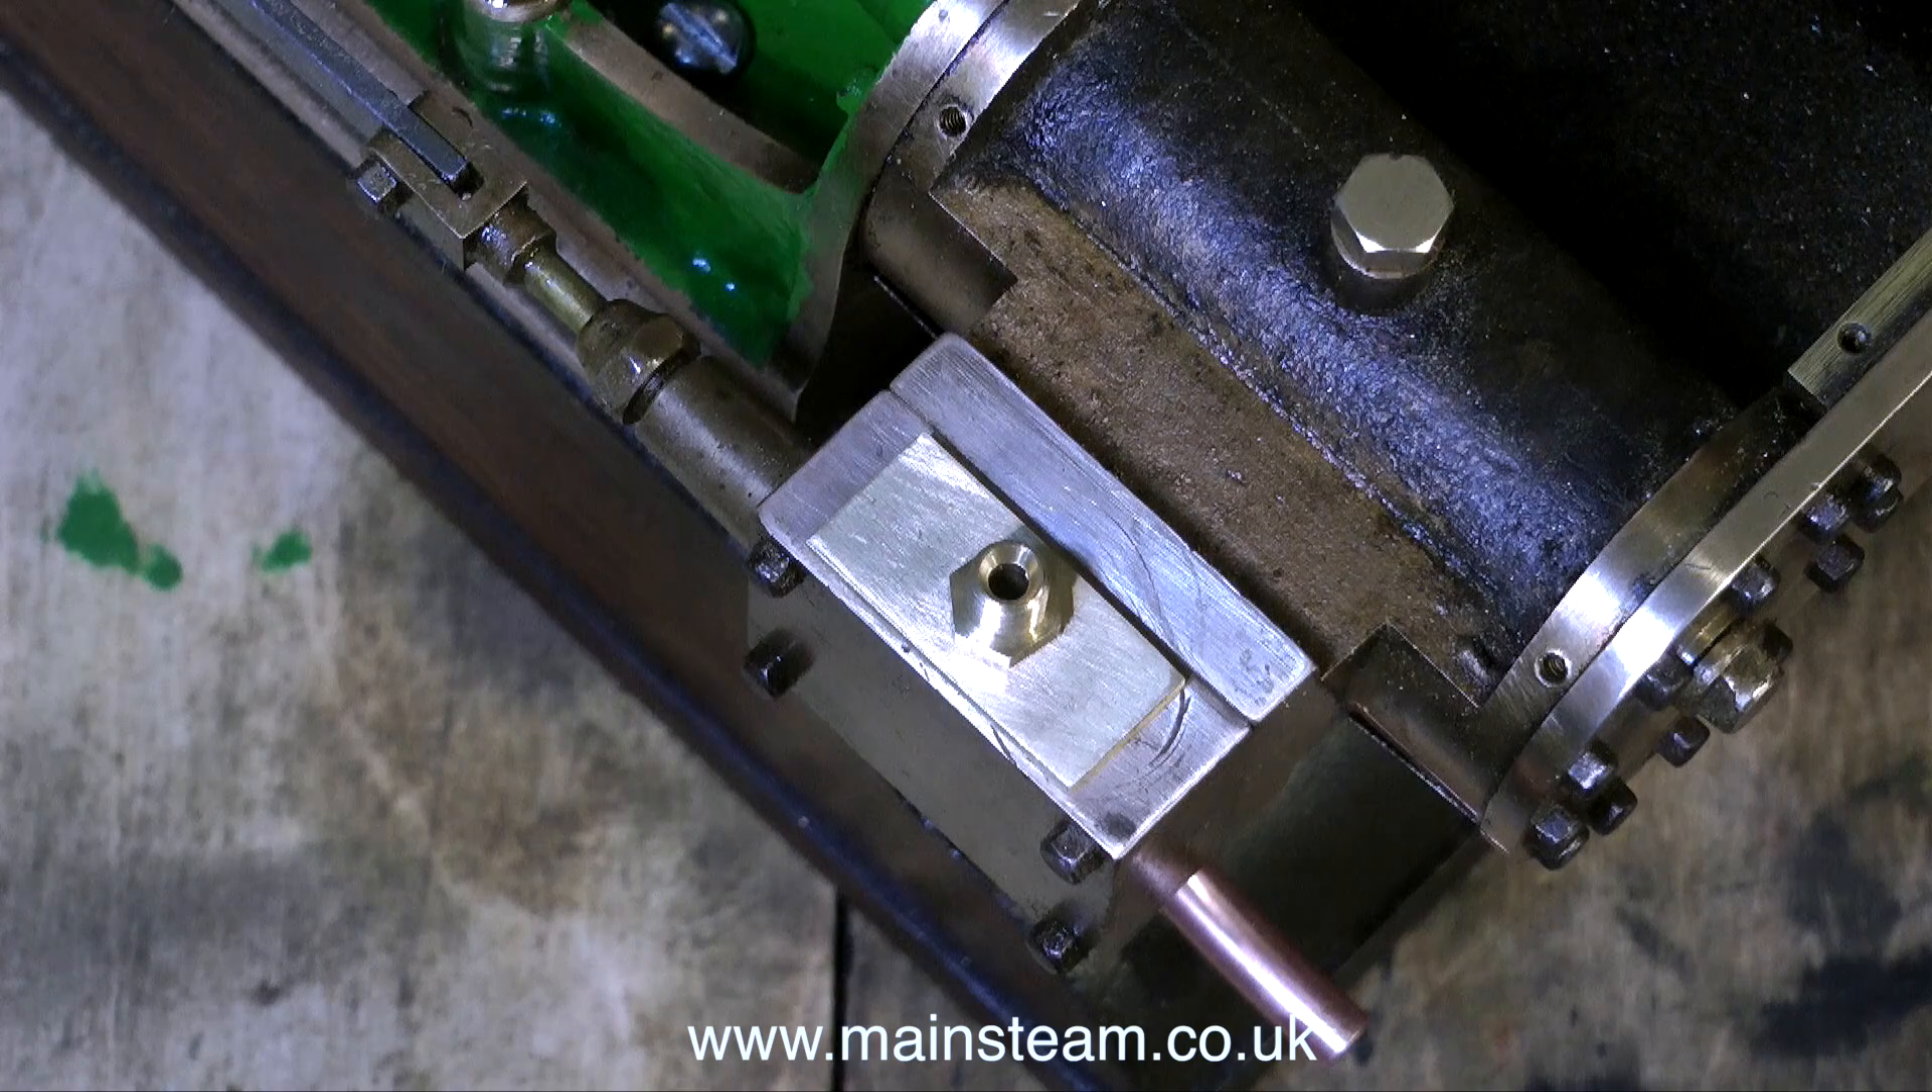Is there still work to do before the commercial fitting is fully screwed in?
No.